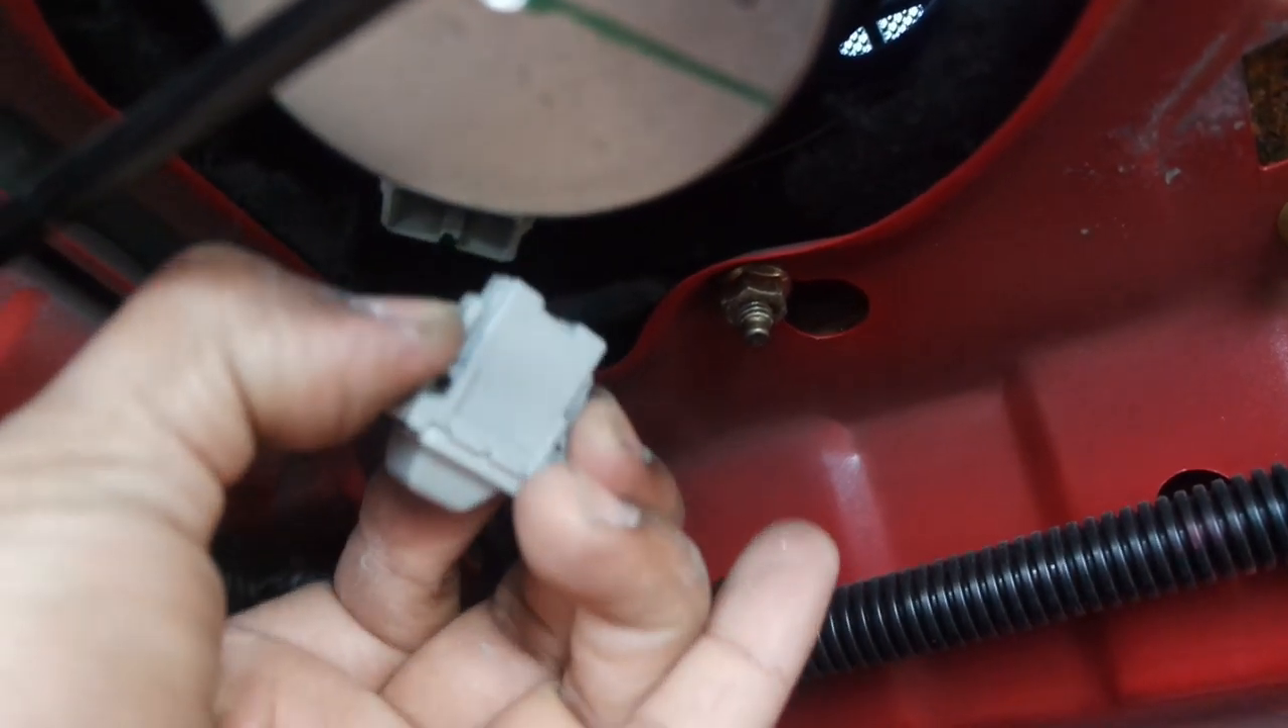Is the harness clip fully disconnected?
Yes.